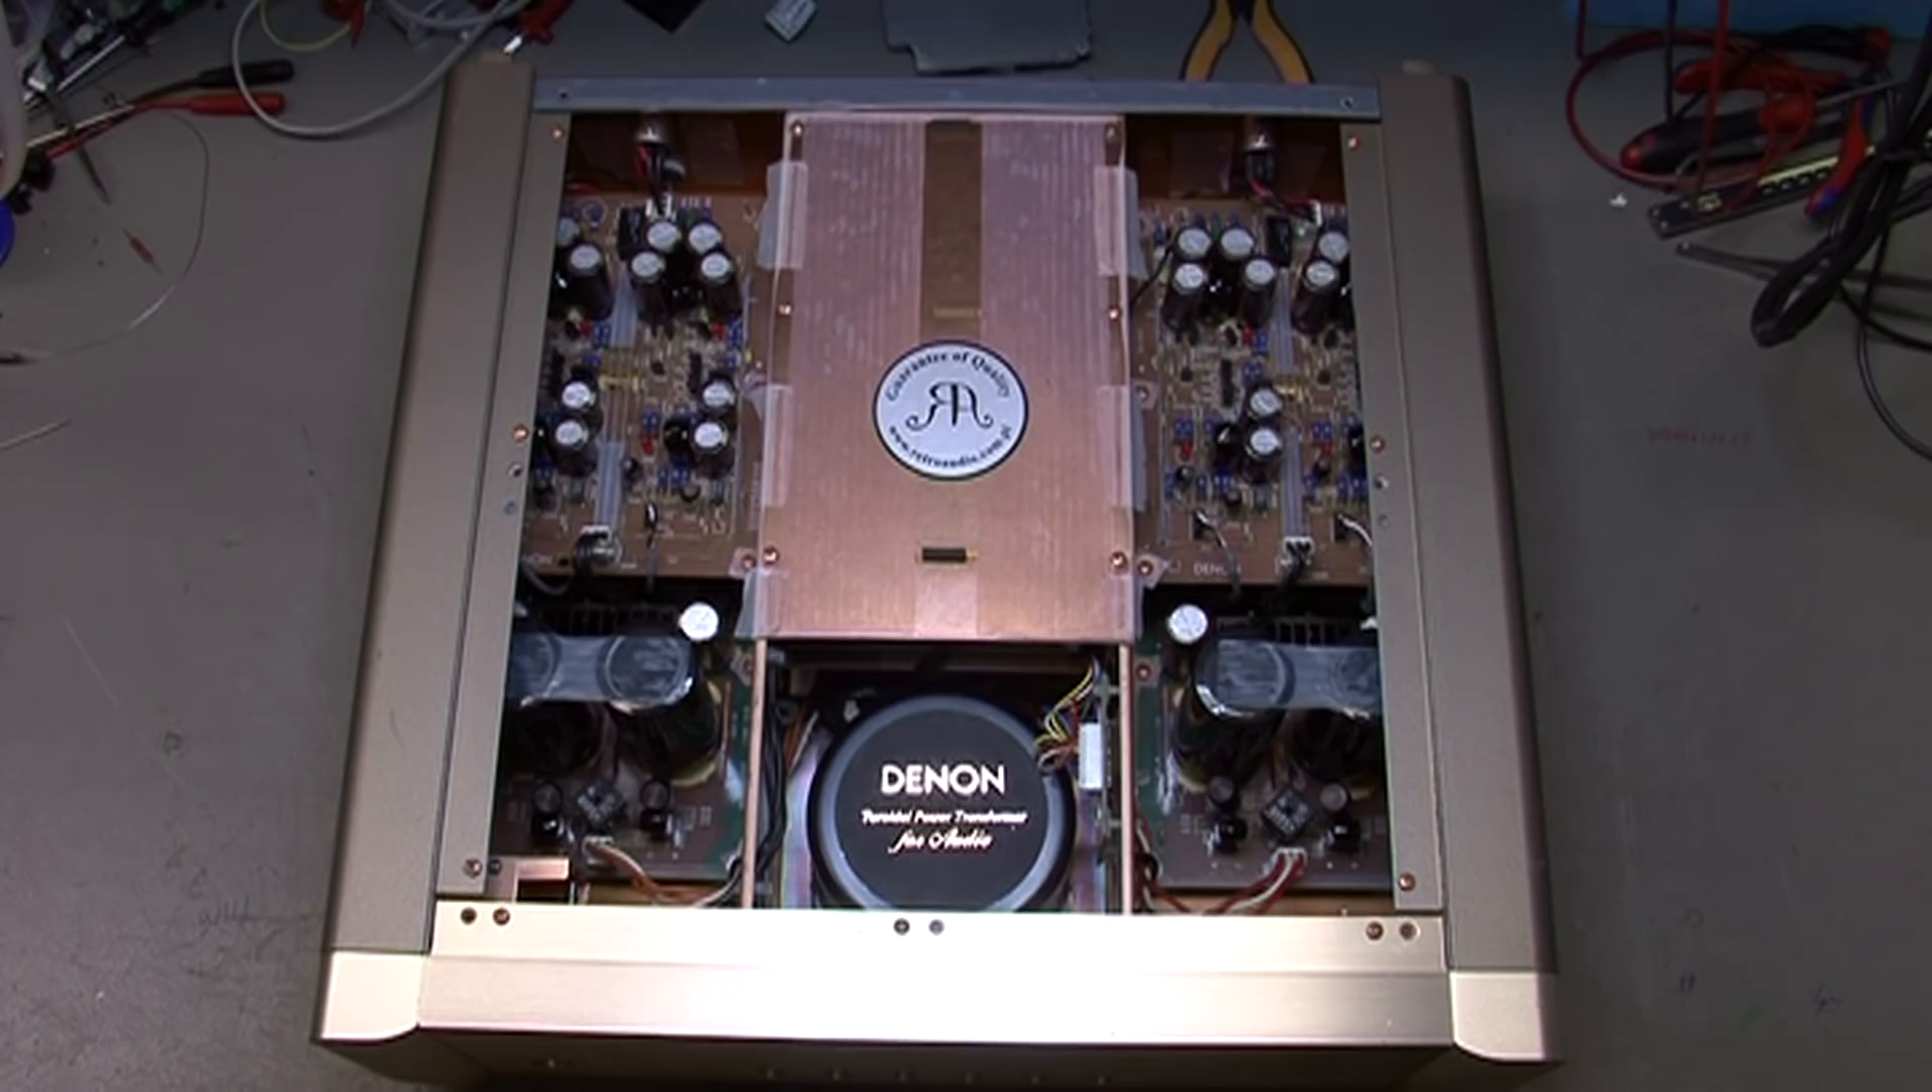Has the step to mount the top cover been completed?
No.